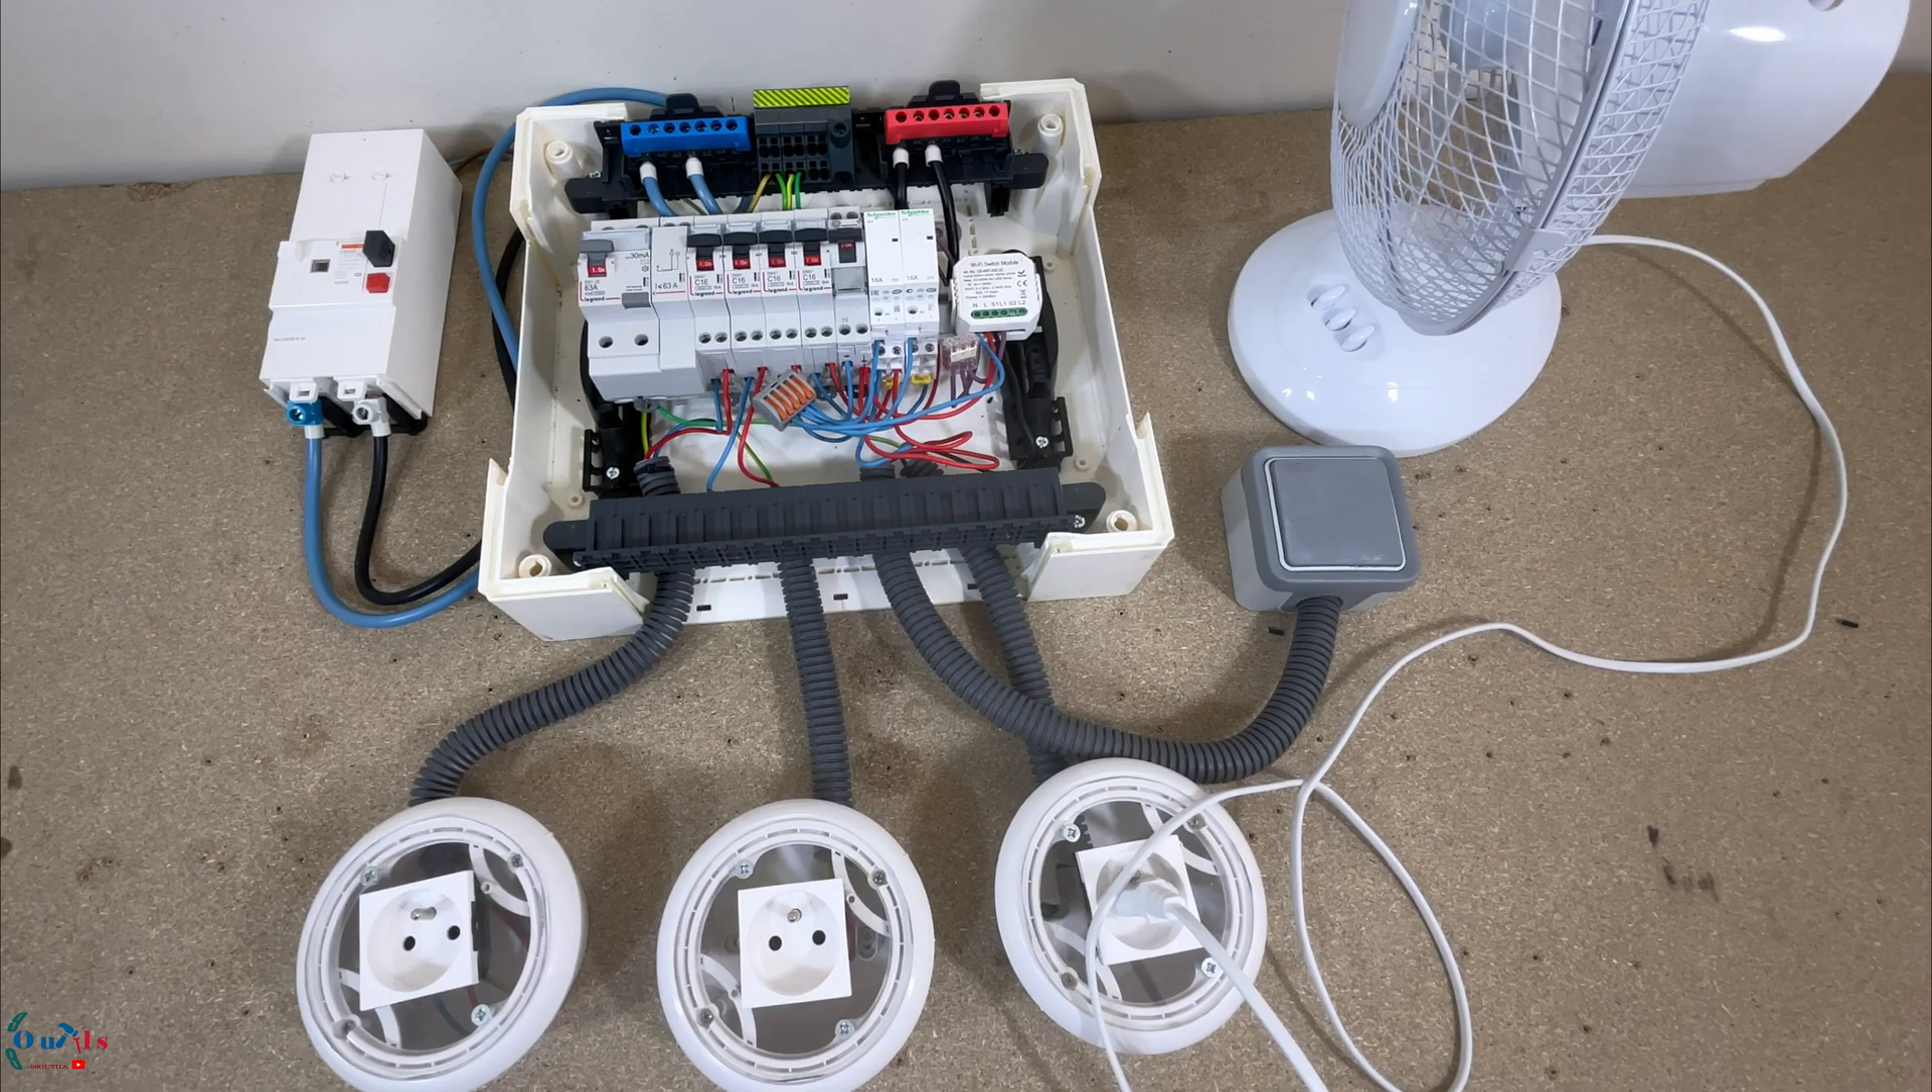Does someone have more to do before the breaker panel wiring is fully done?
No.